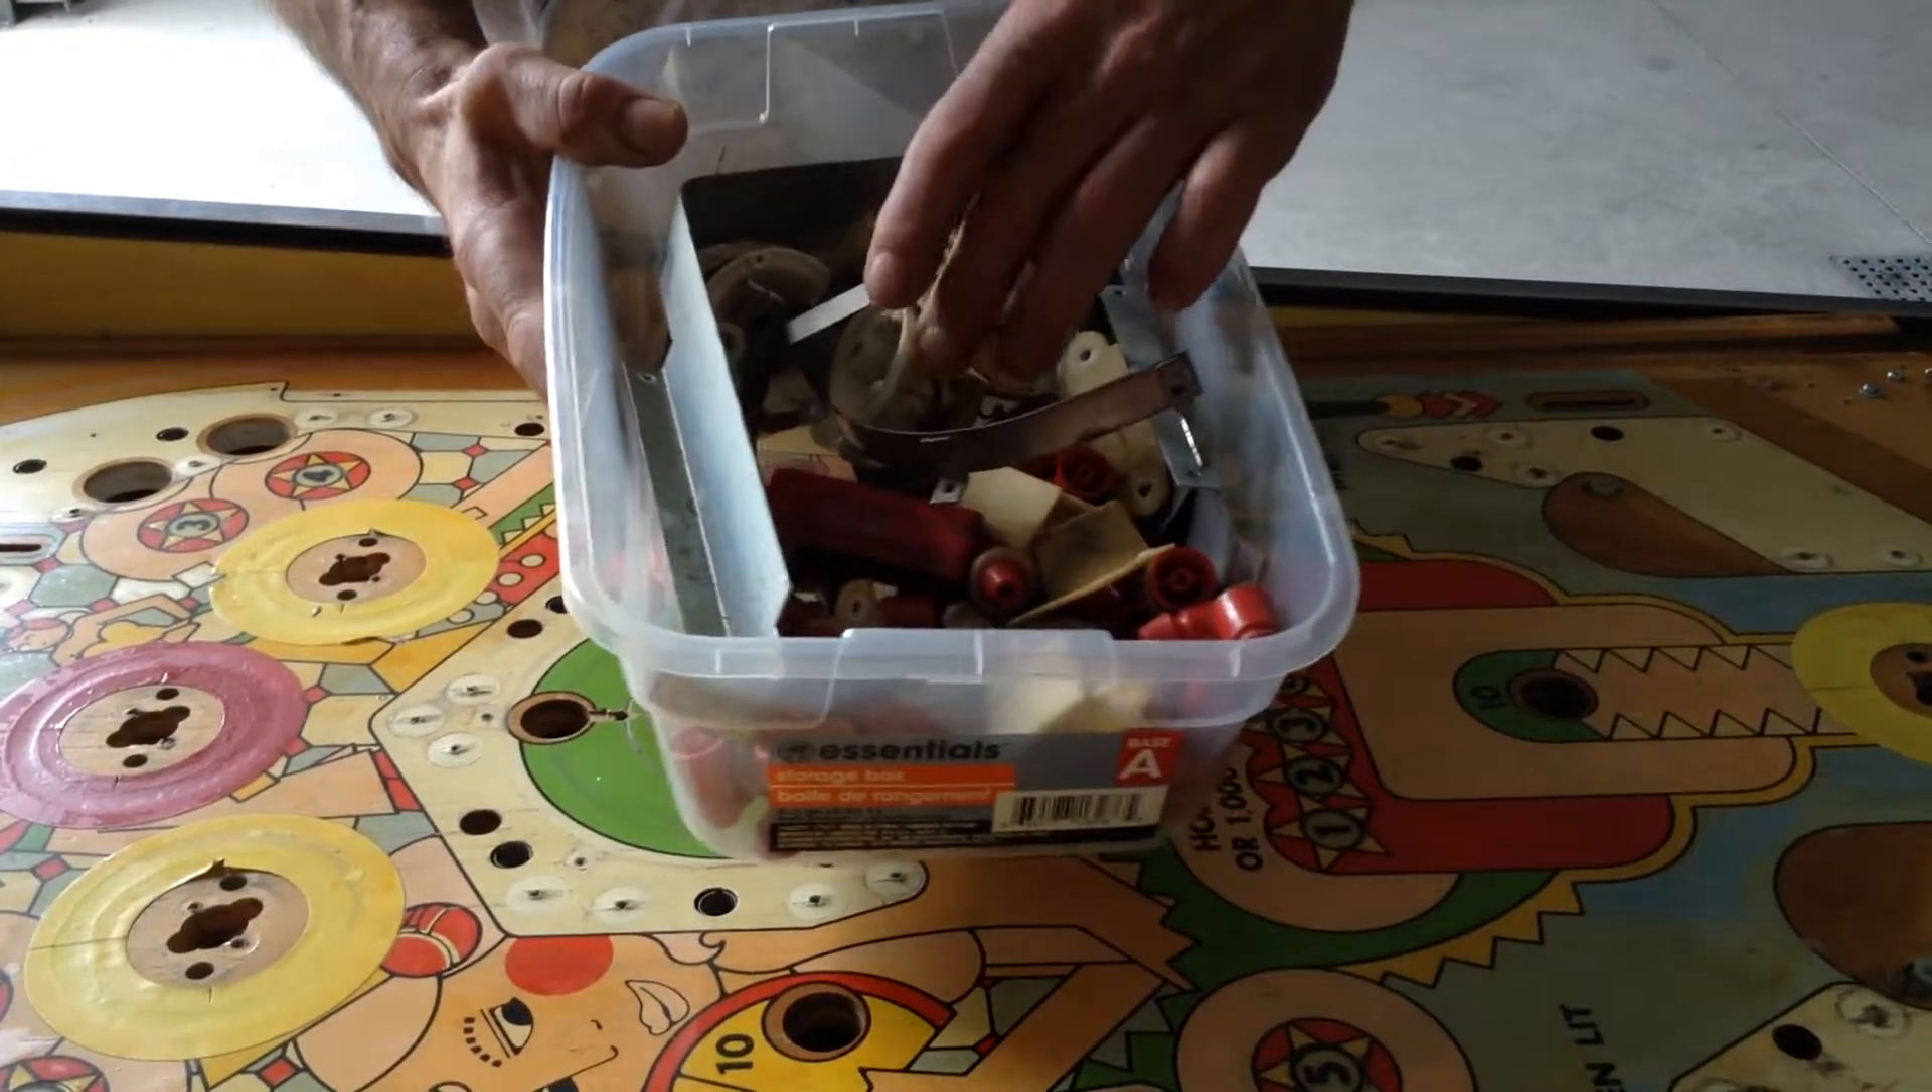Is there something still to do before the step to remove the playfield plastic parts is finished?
No.